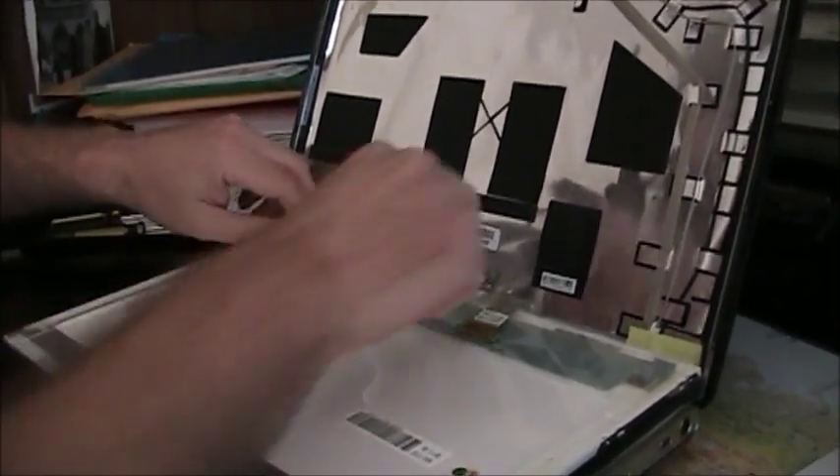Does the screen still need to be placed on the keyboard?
No.